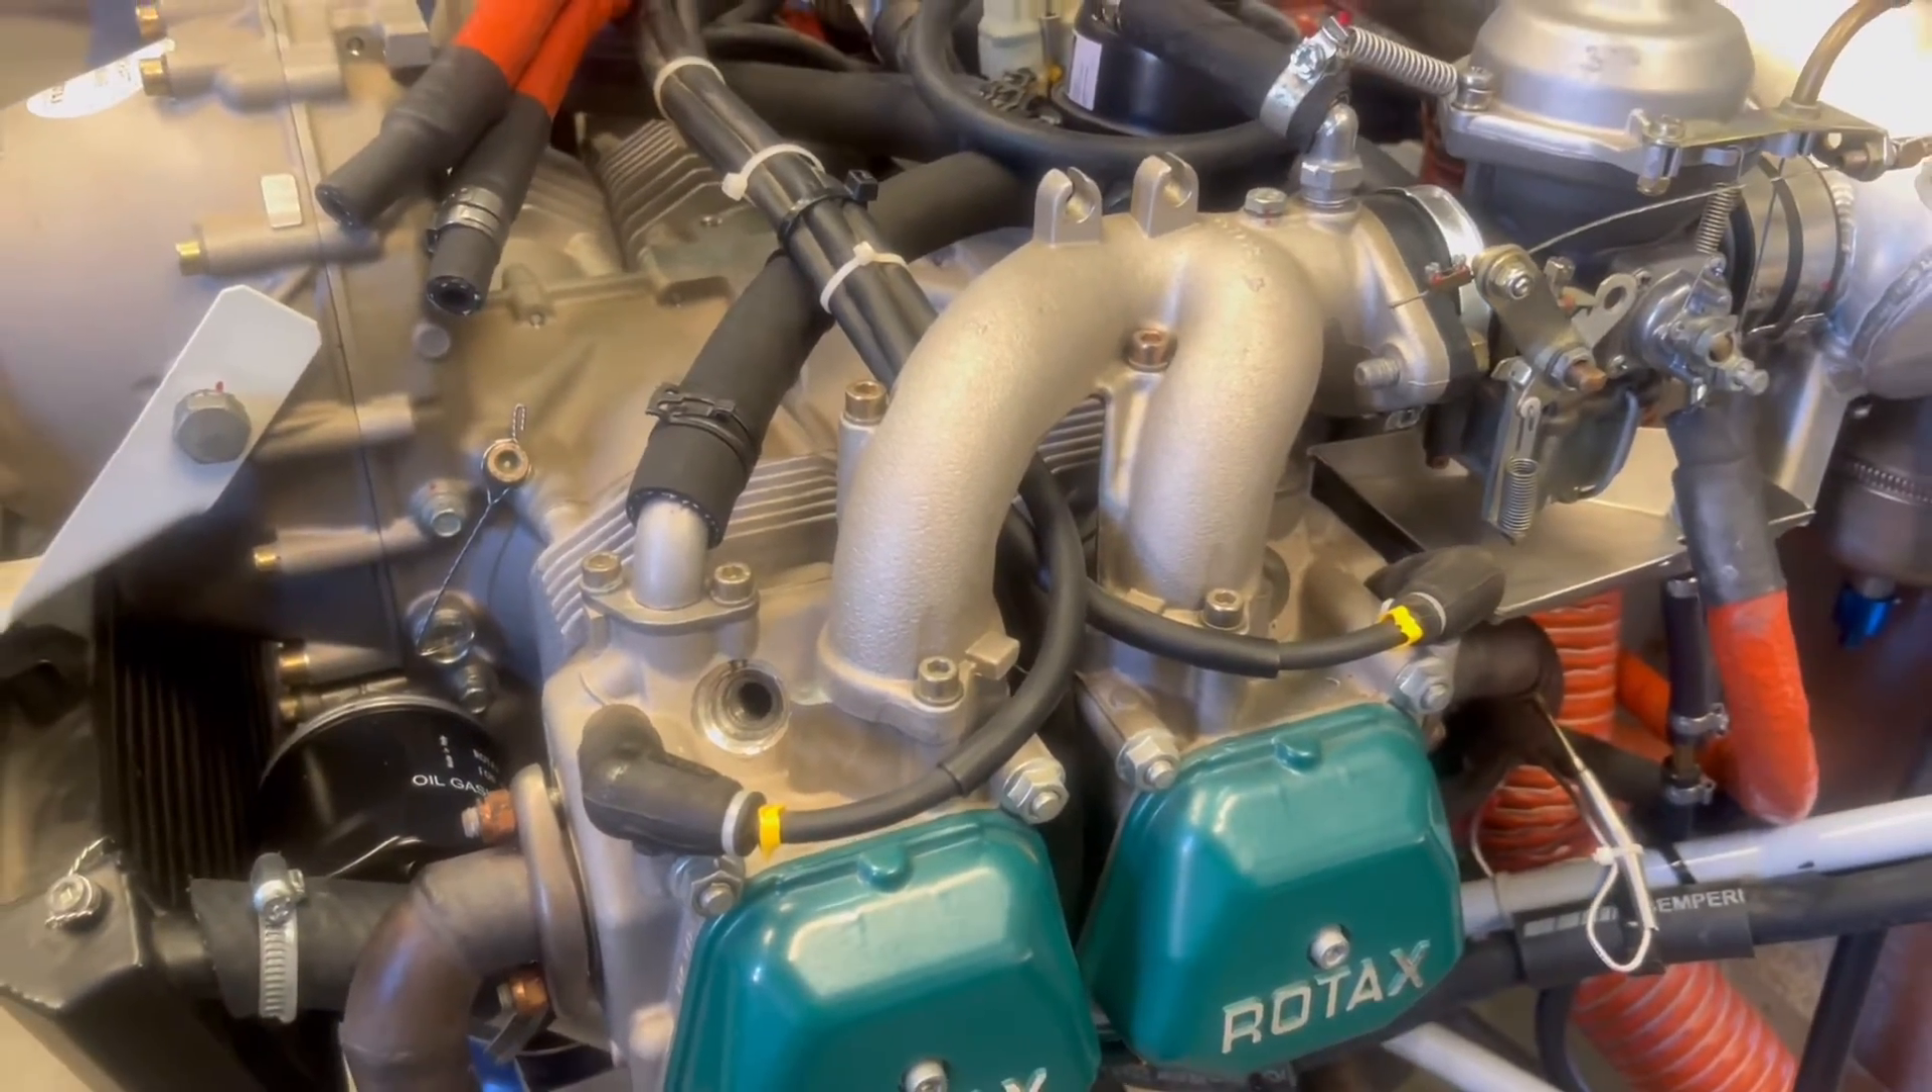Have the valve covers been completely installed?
Yes.